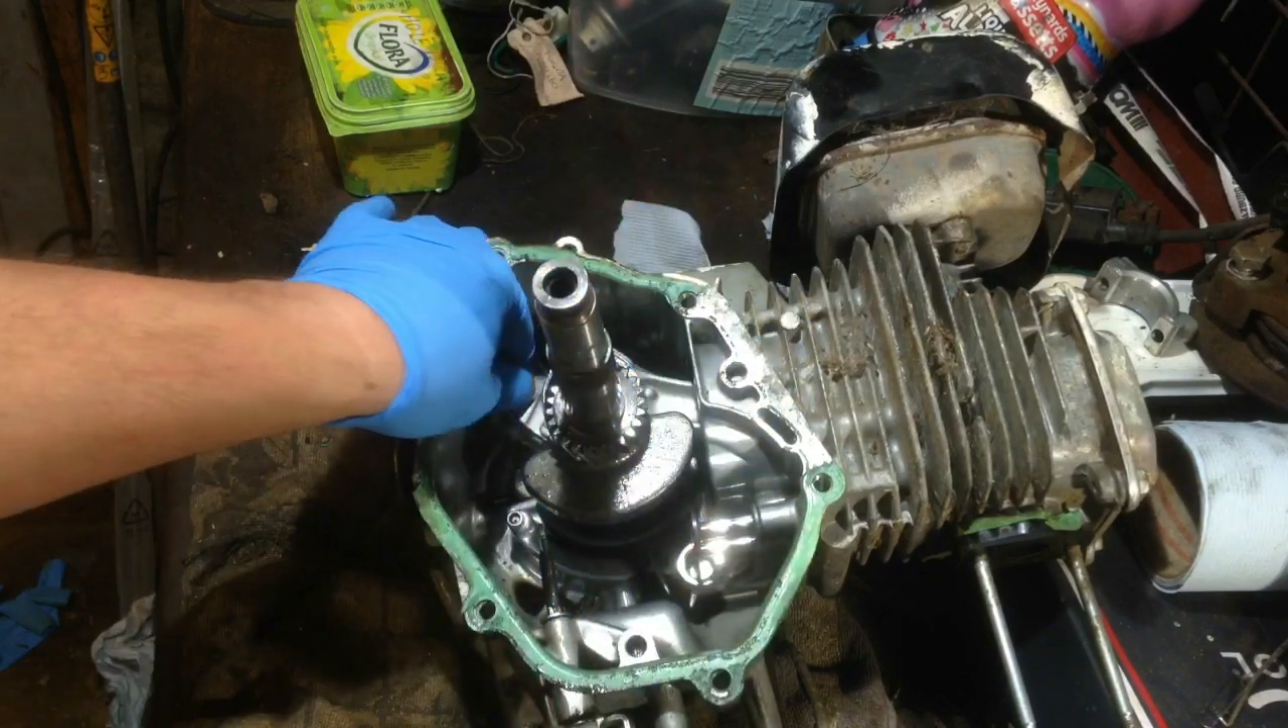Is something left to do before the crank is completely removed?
Yes.